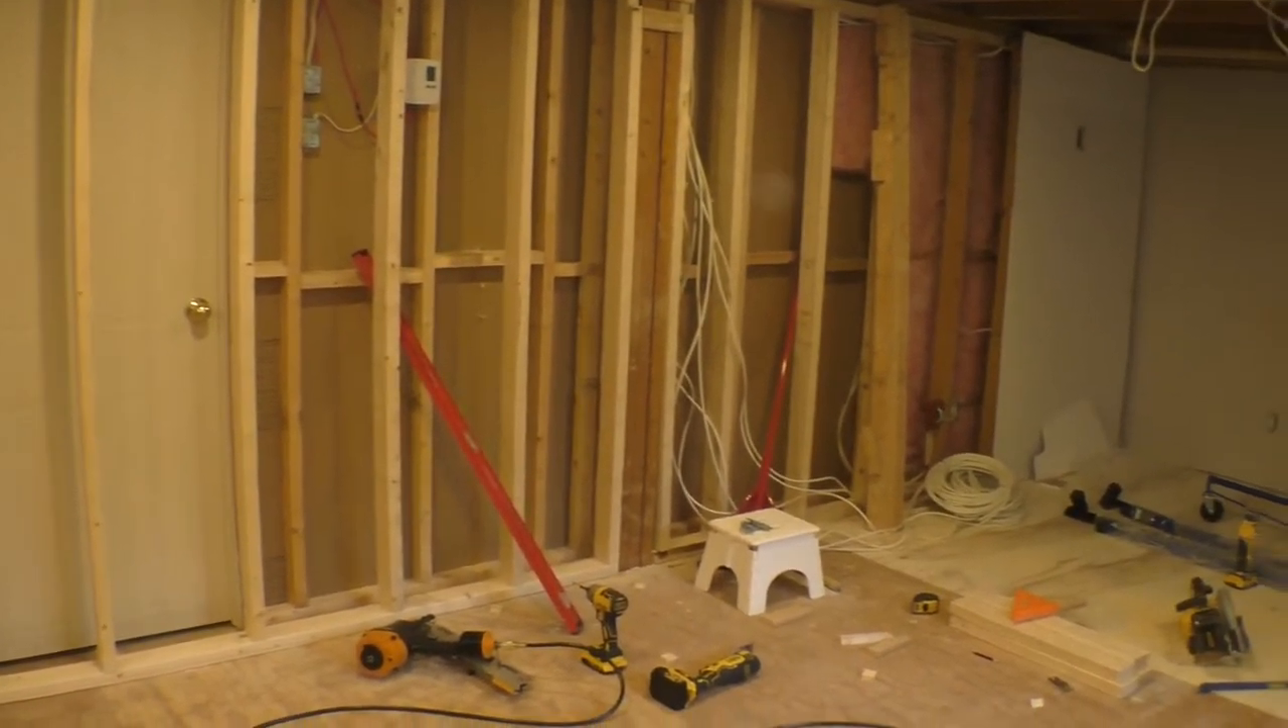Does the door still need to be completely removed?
Yes.